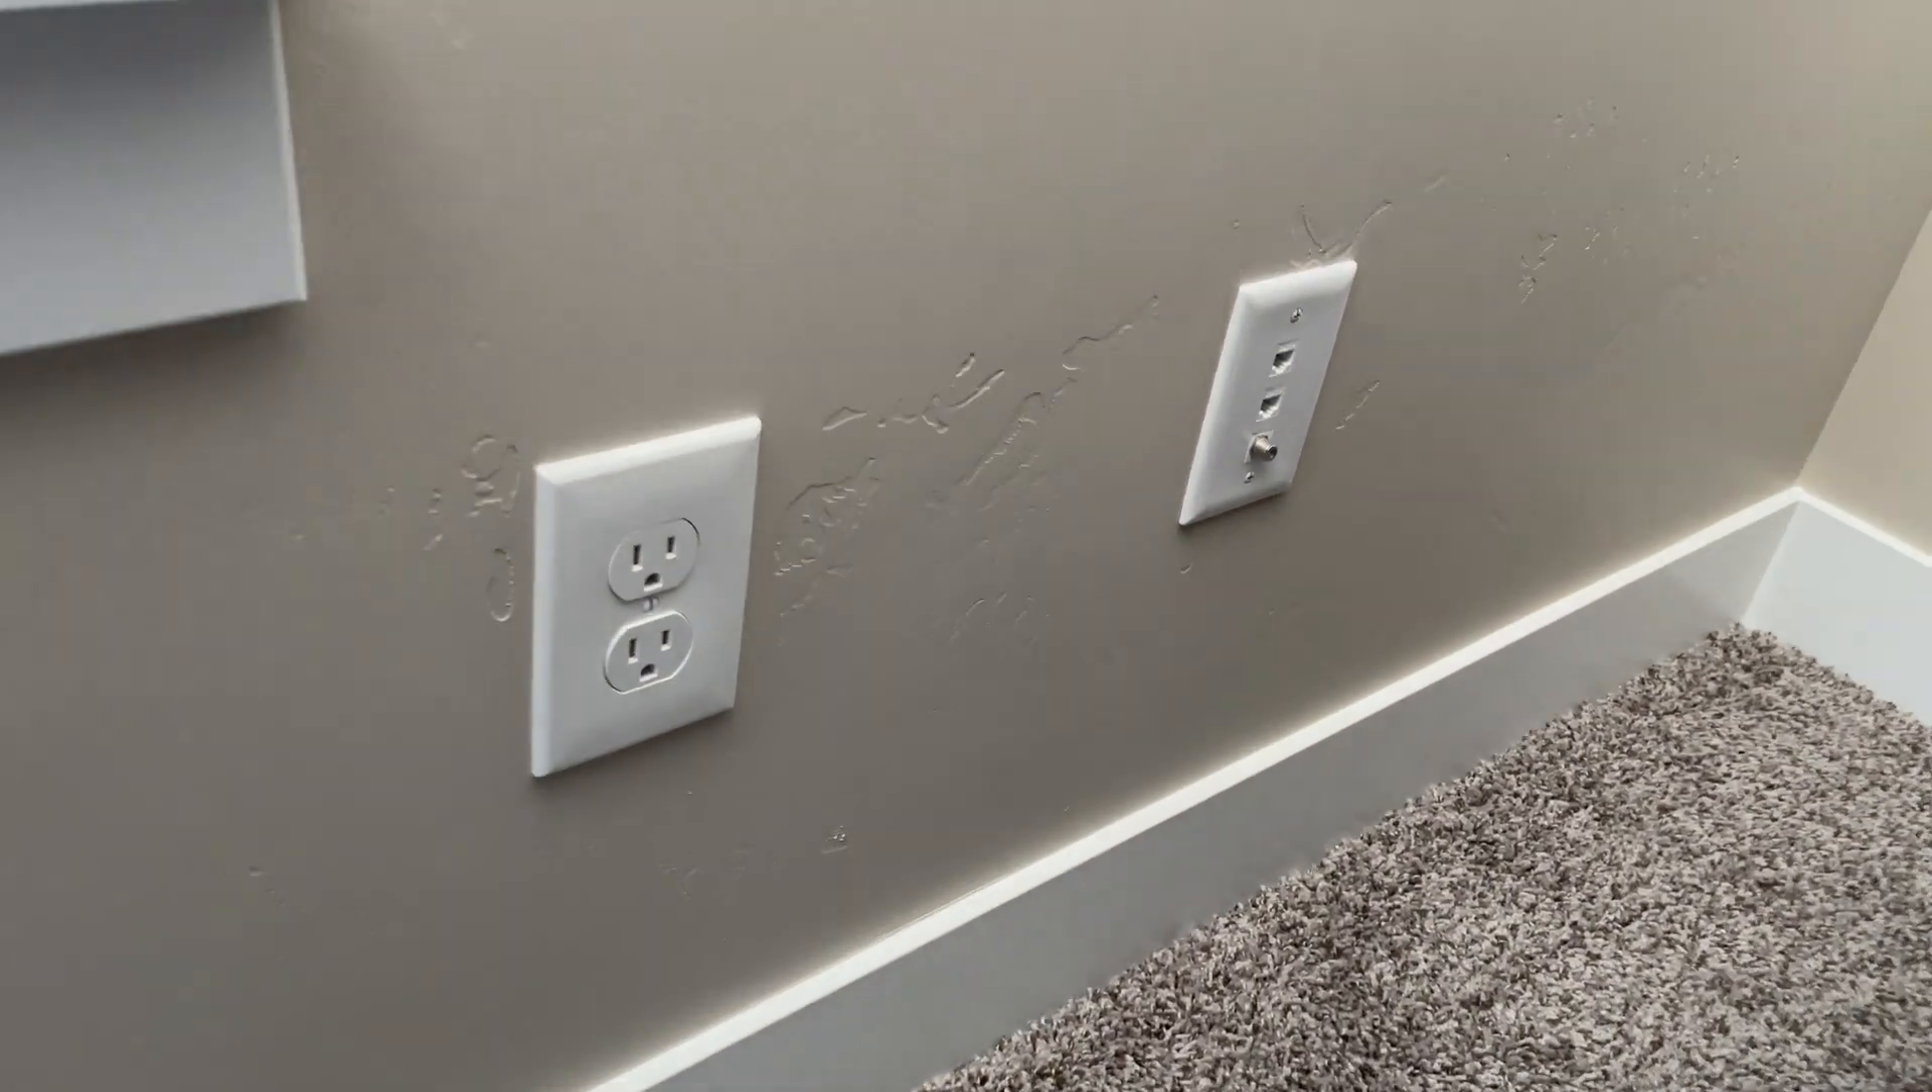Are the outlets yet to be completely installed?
No.